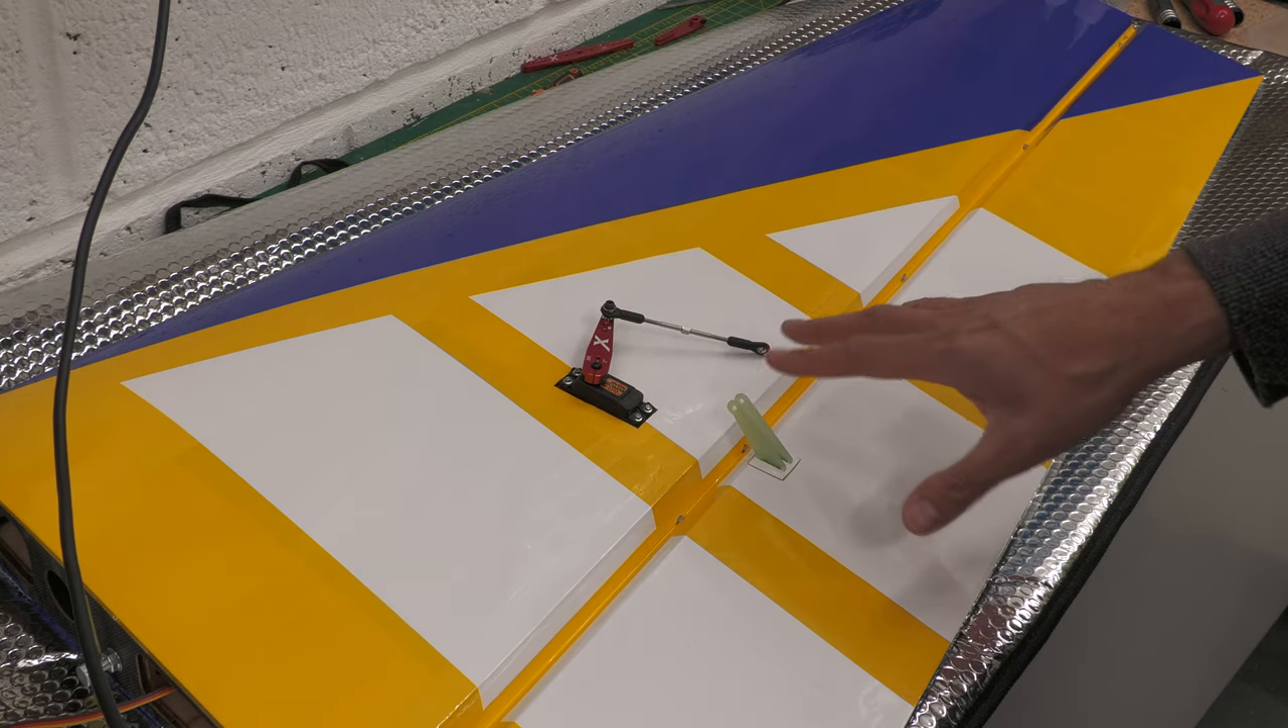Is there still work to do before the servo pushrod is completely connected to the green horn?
Yes.